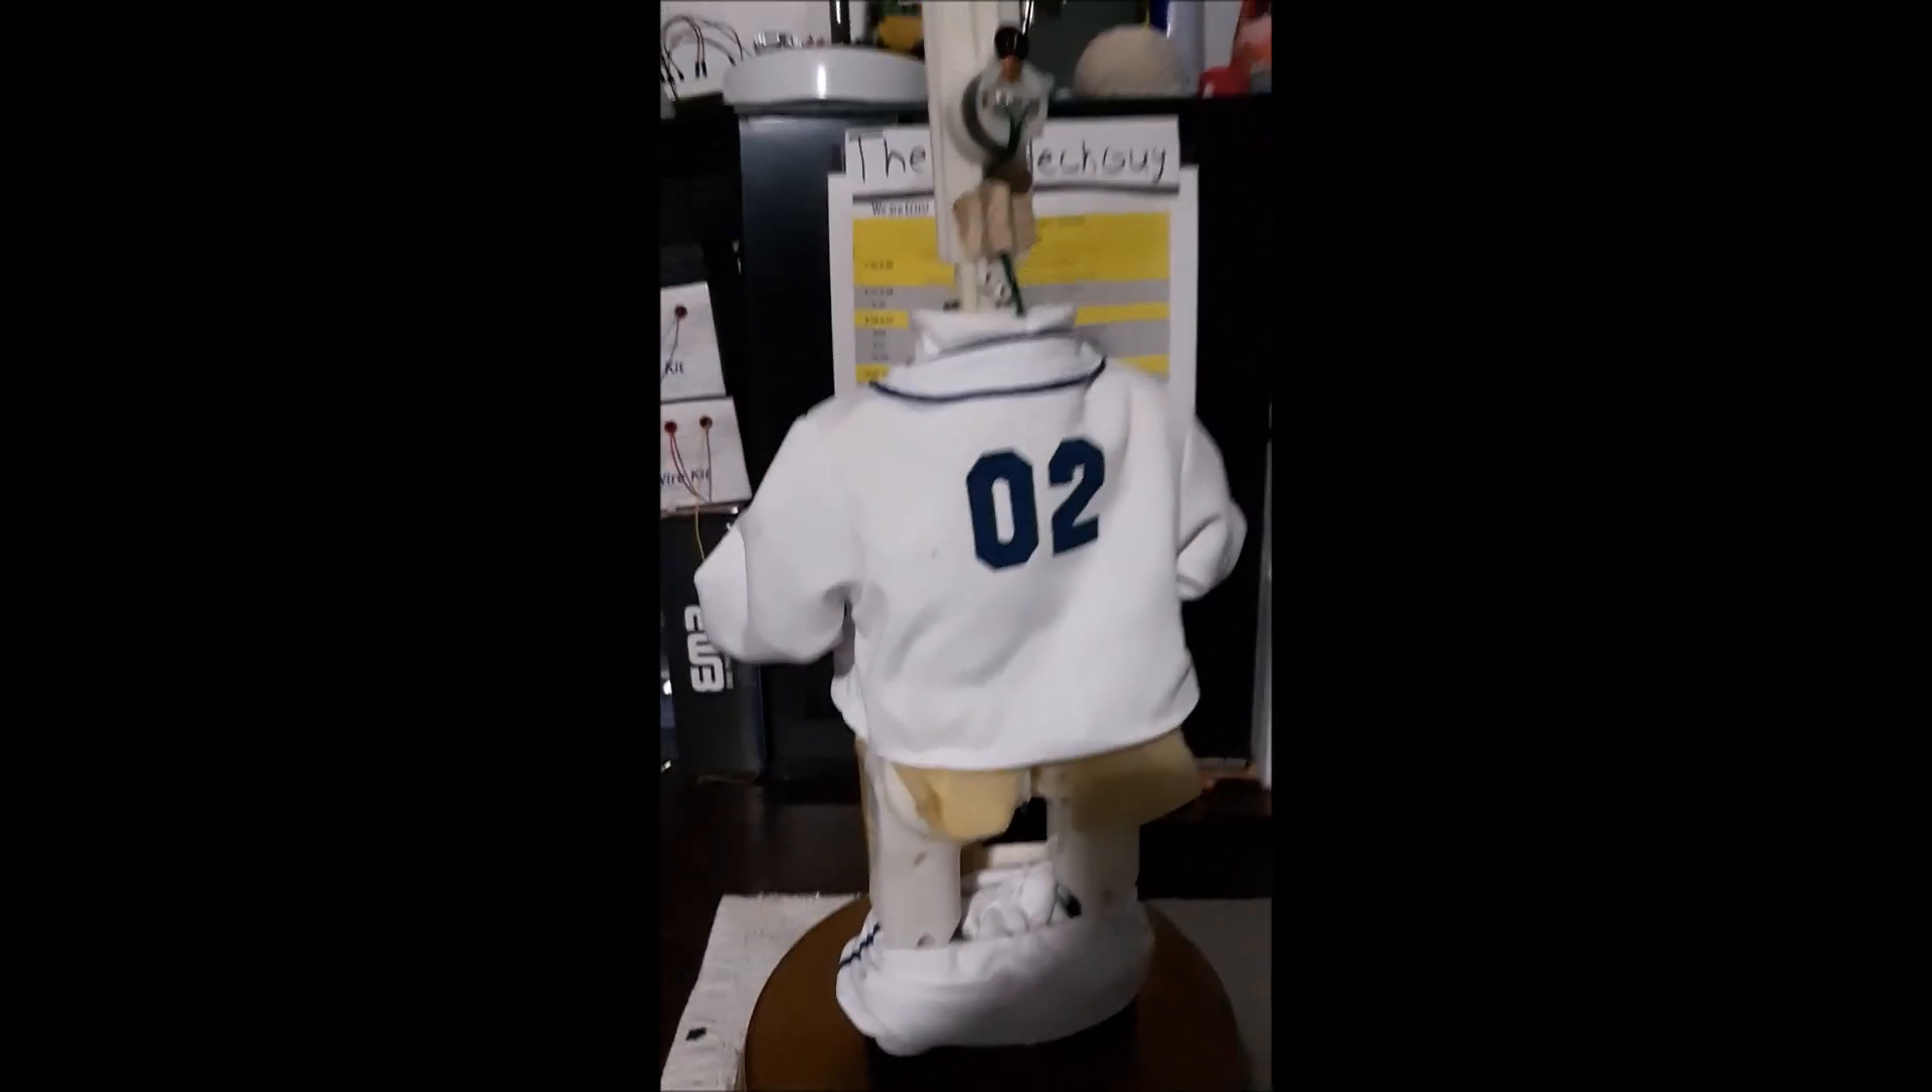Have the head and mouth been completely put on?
No.